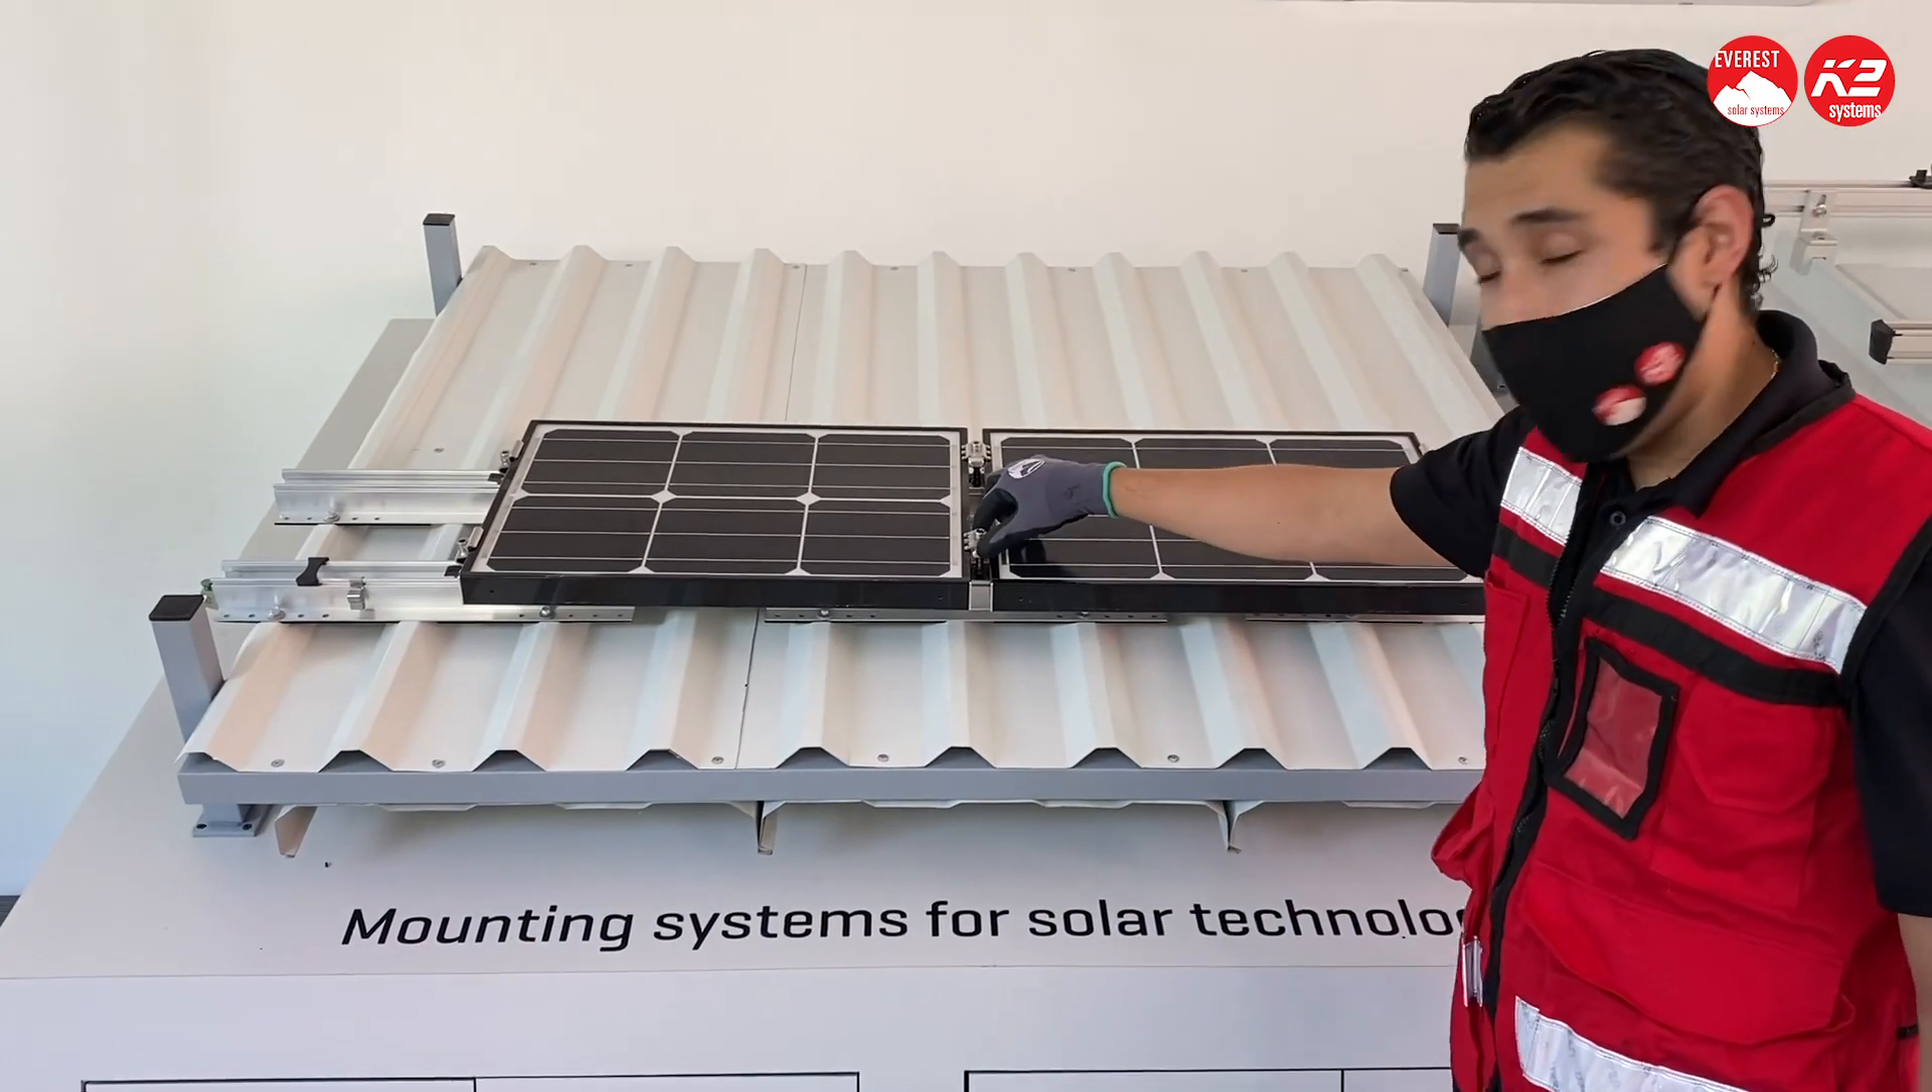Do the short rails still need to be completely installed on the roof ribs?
No.